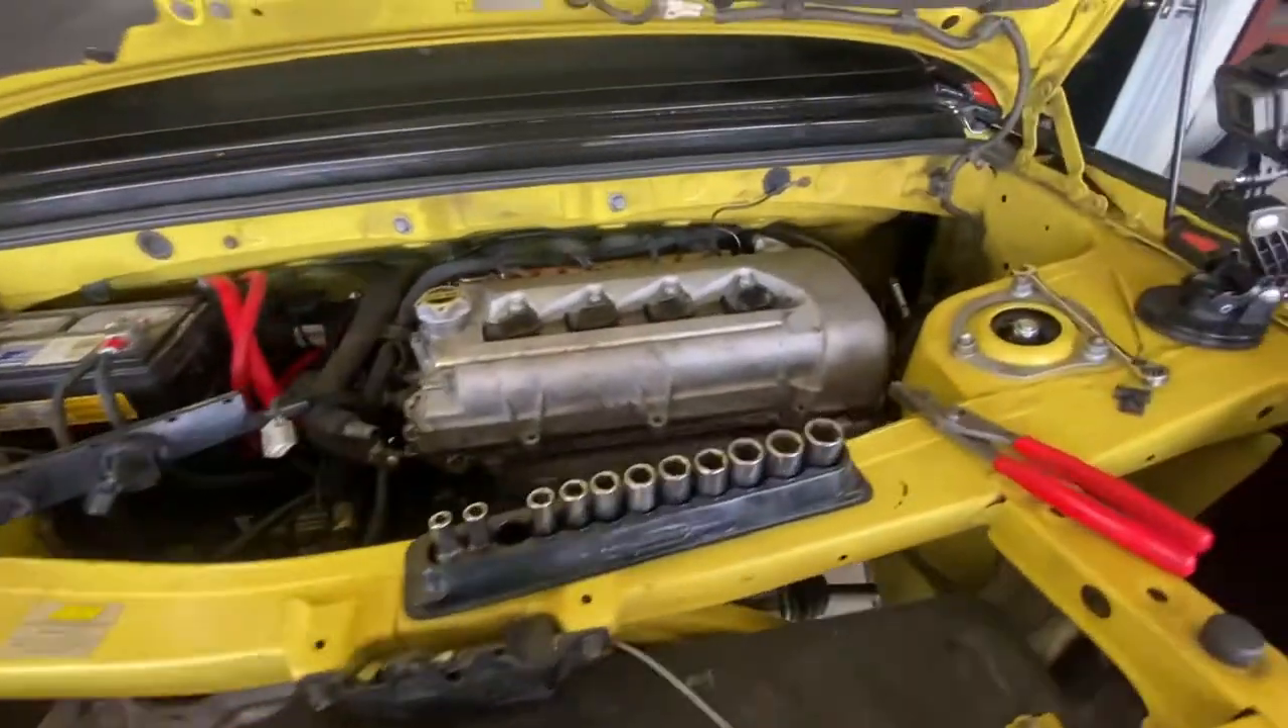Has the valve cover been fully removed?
No.